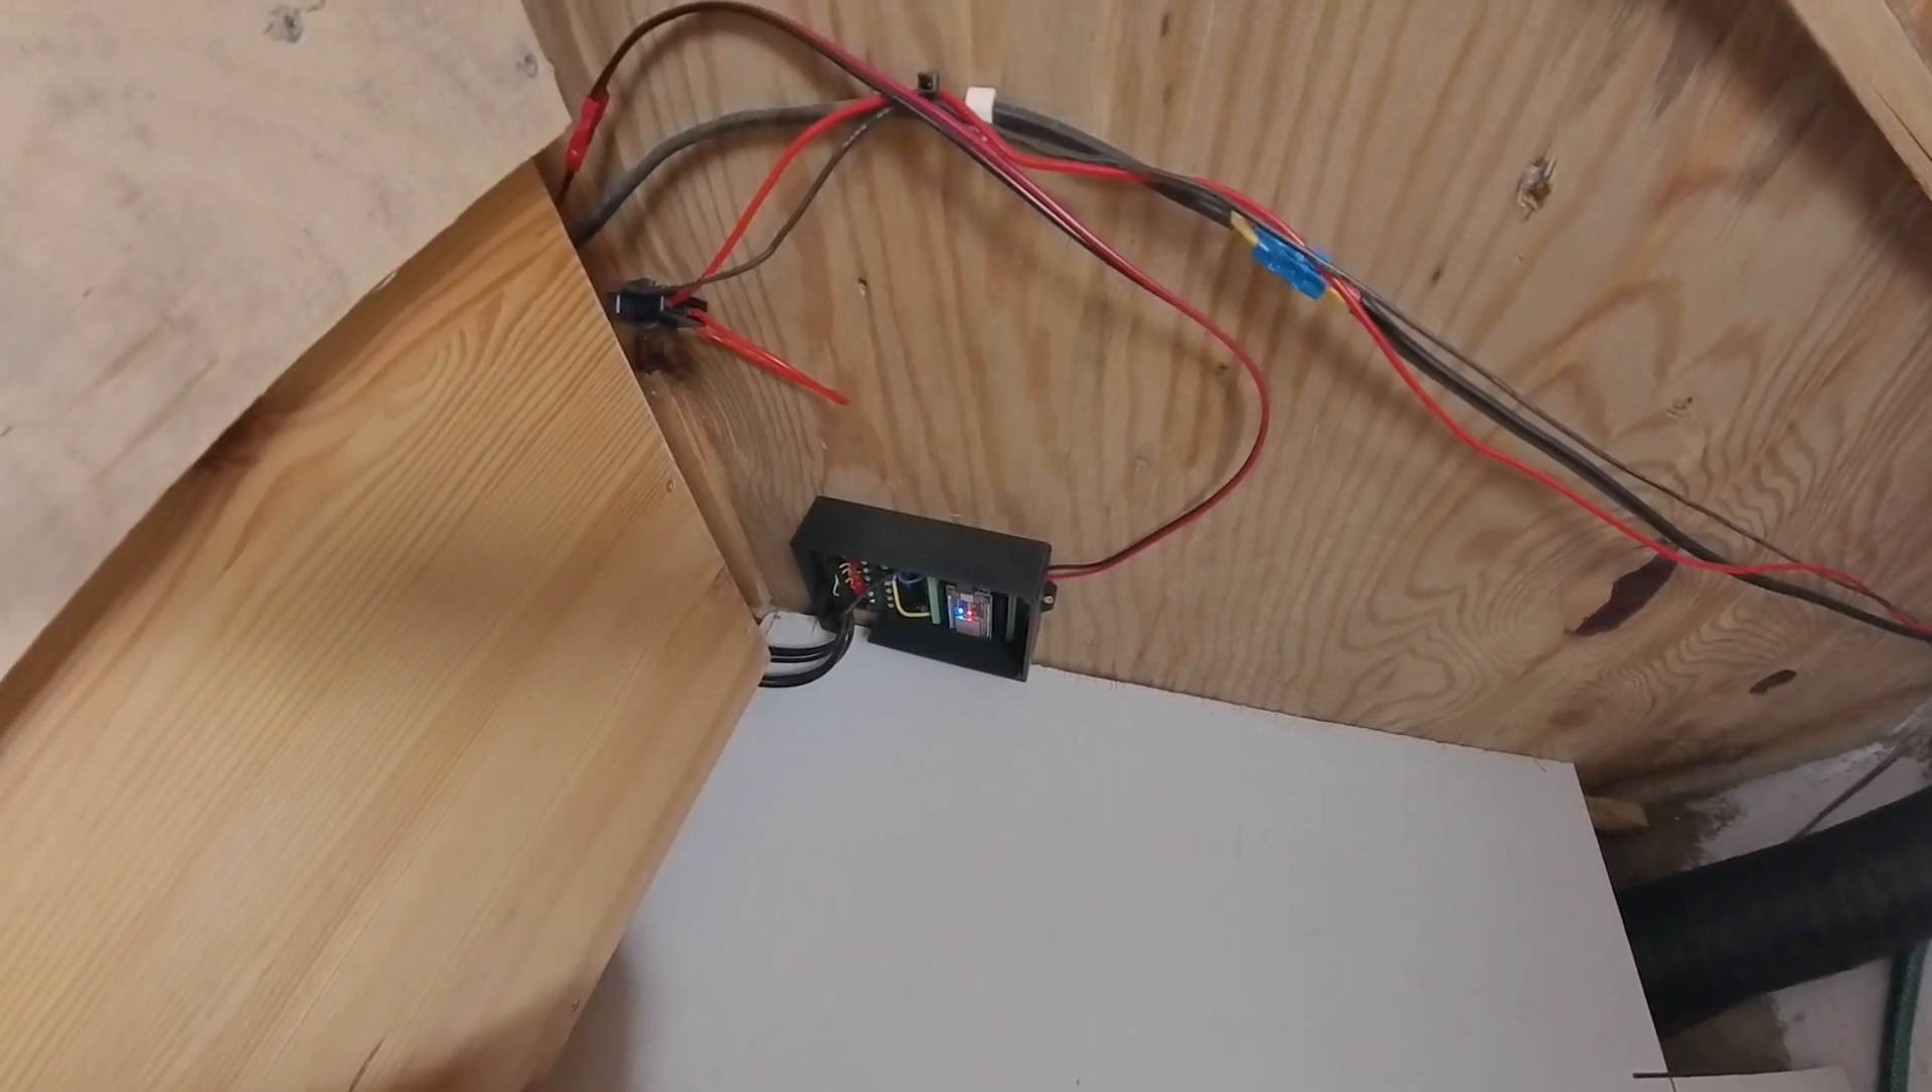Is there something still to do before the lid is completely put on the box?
Yes.